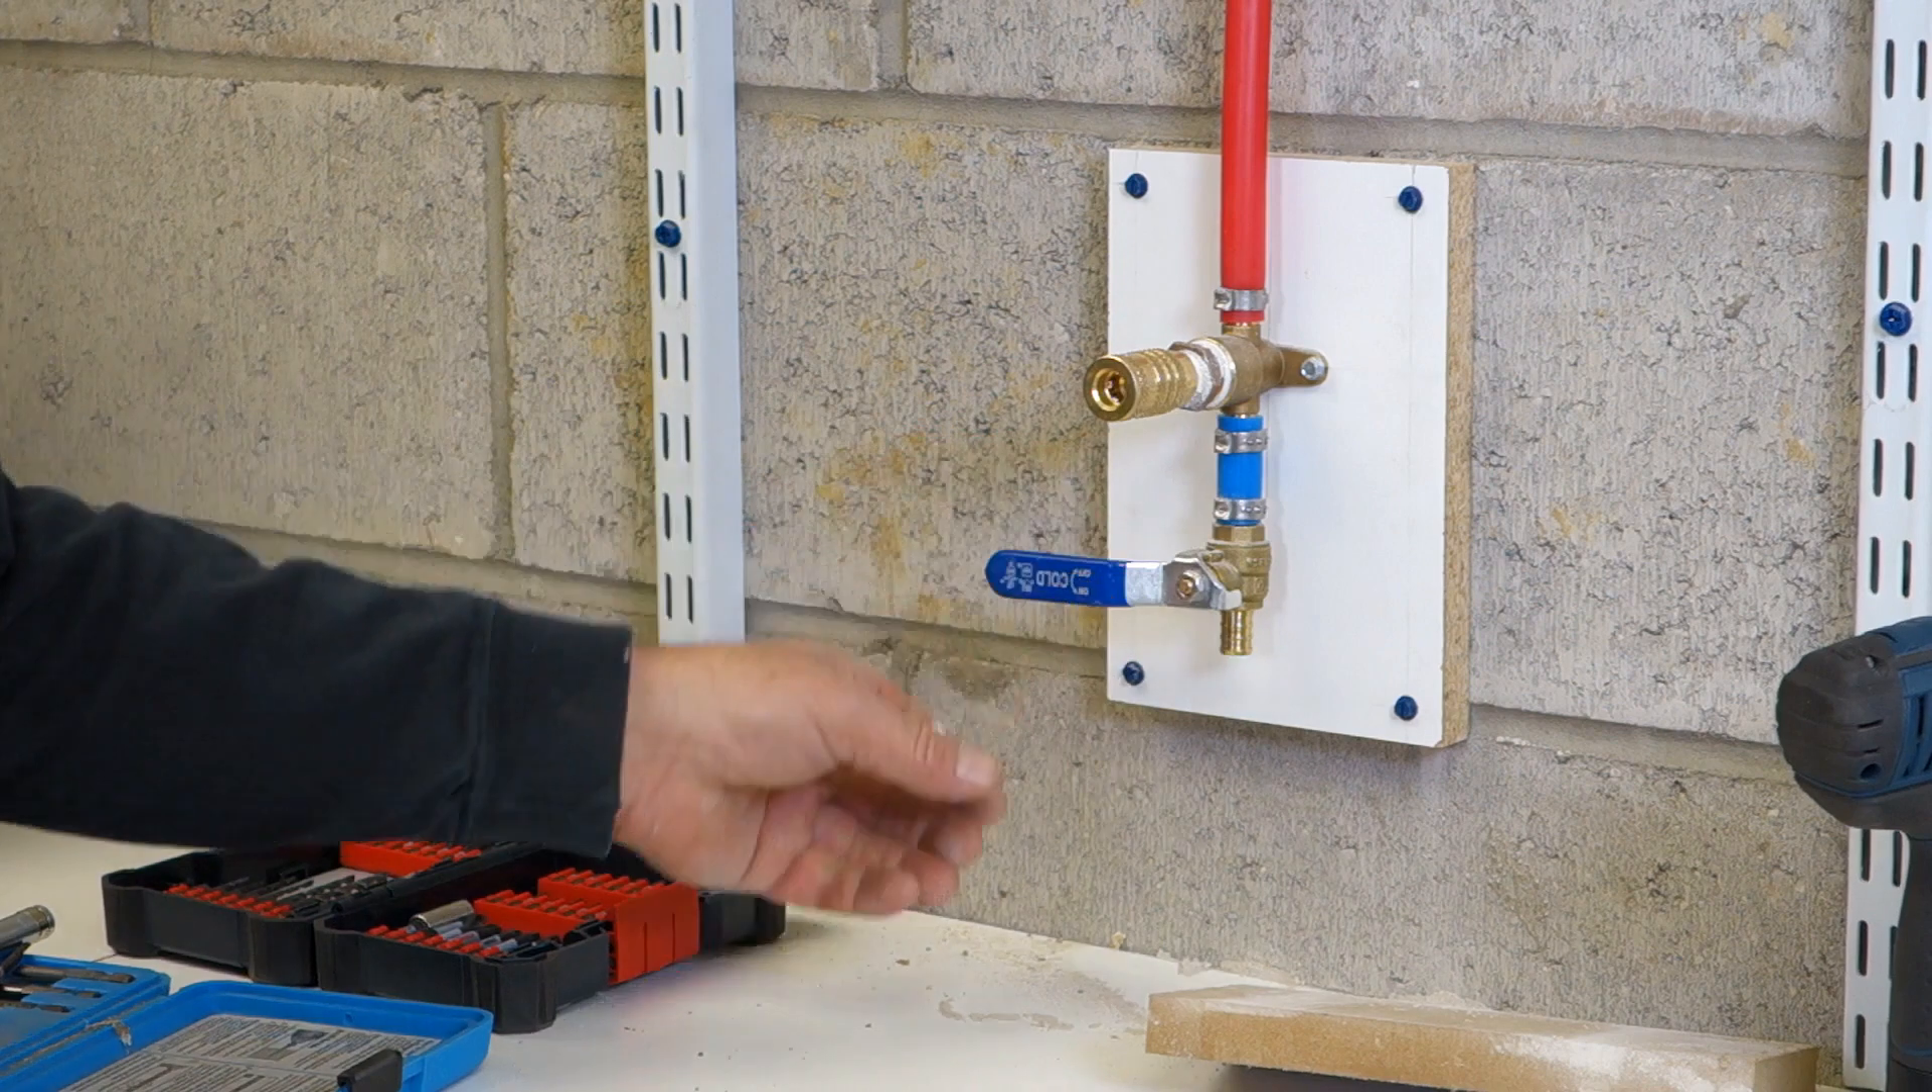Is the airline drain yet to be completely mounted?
No.